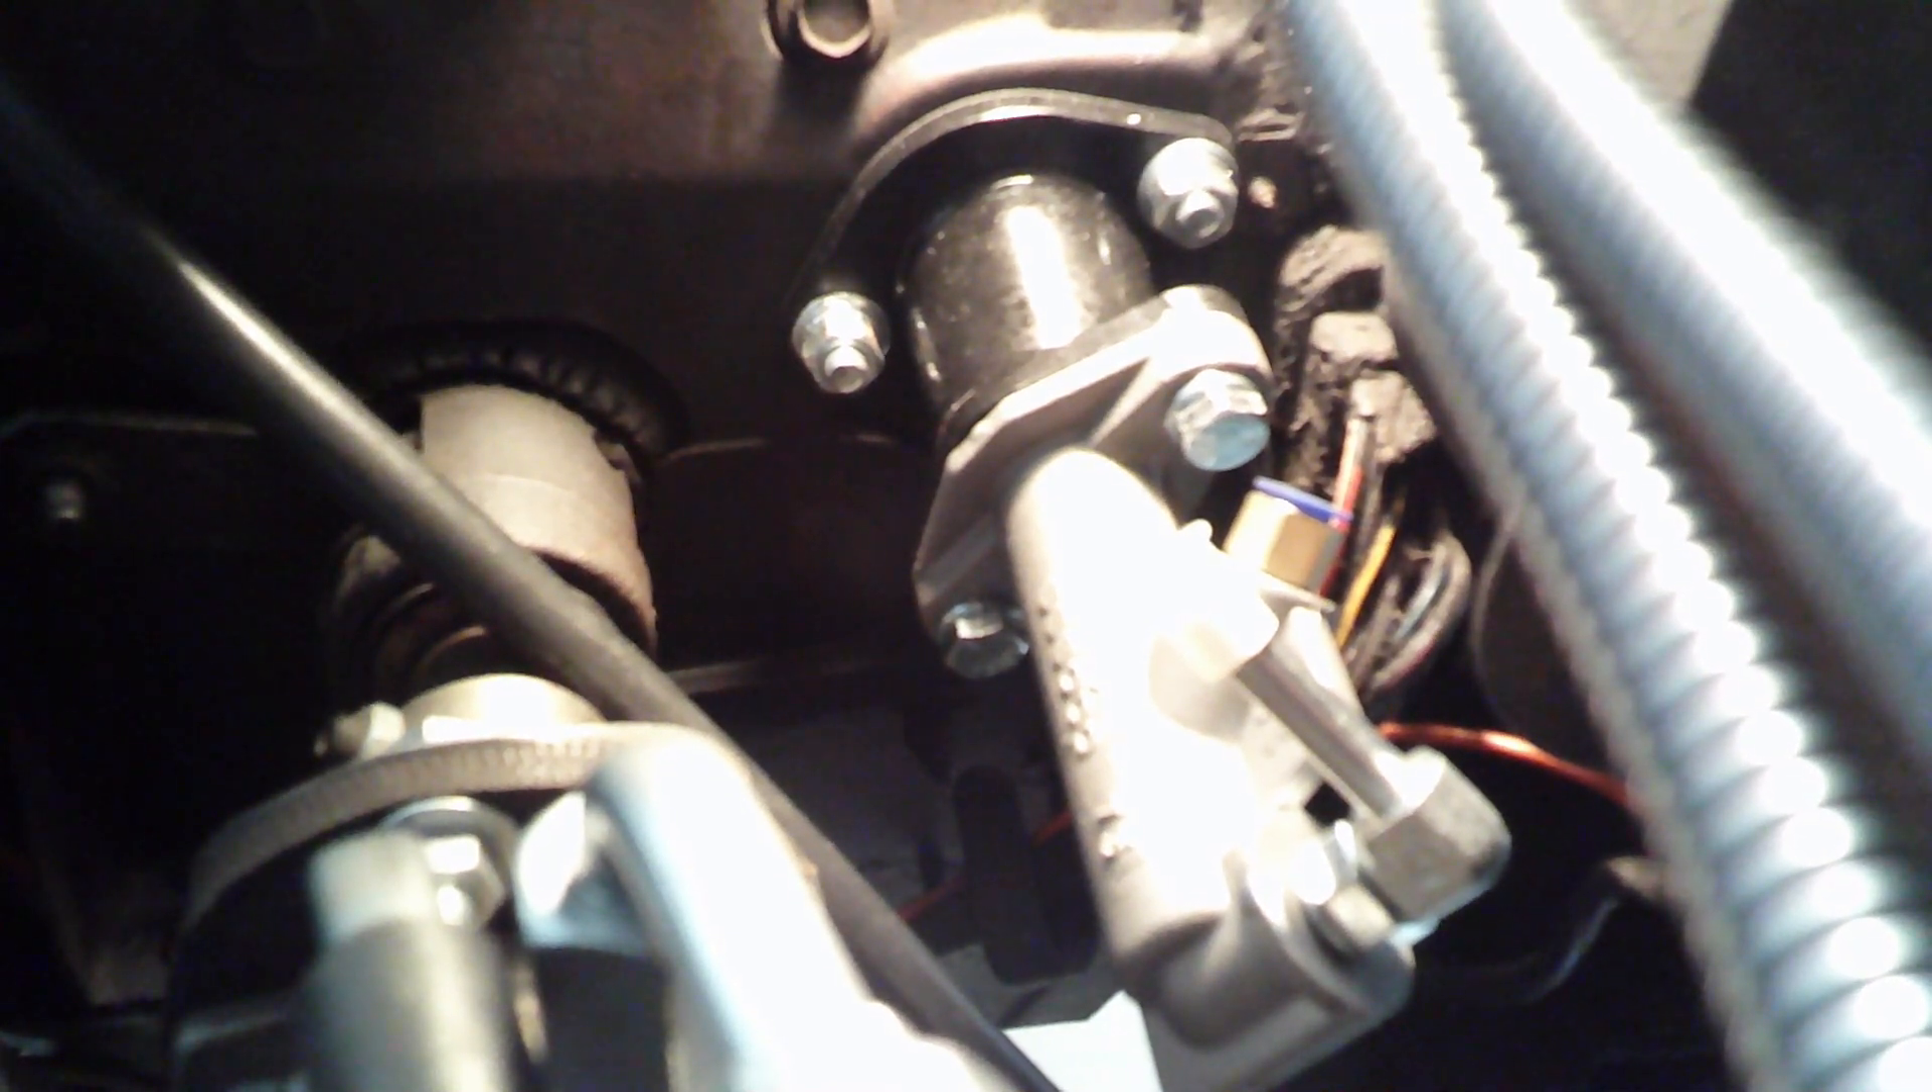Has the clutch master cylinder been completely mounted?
Yes.